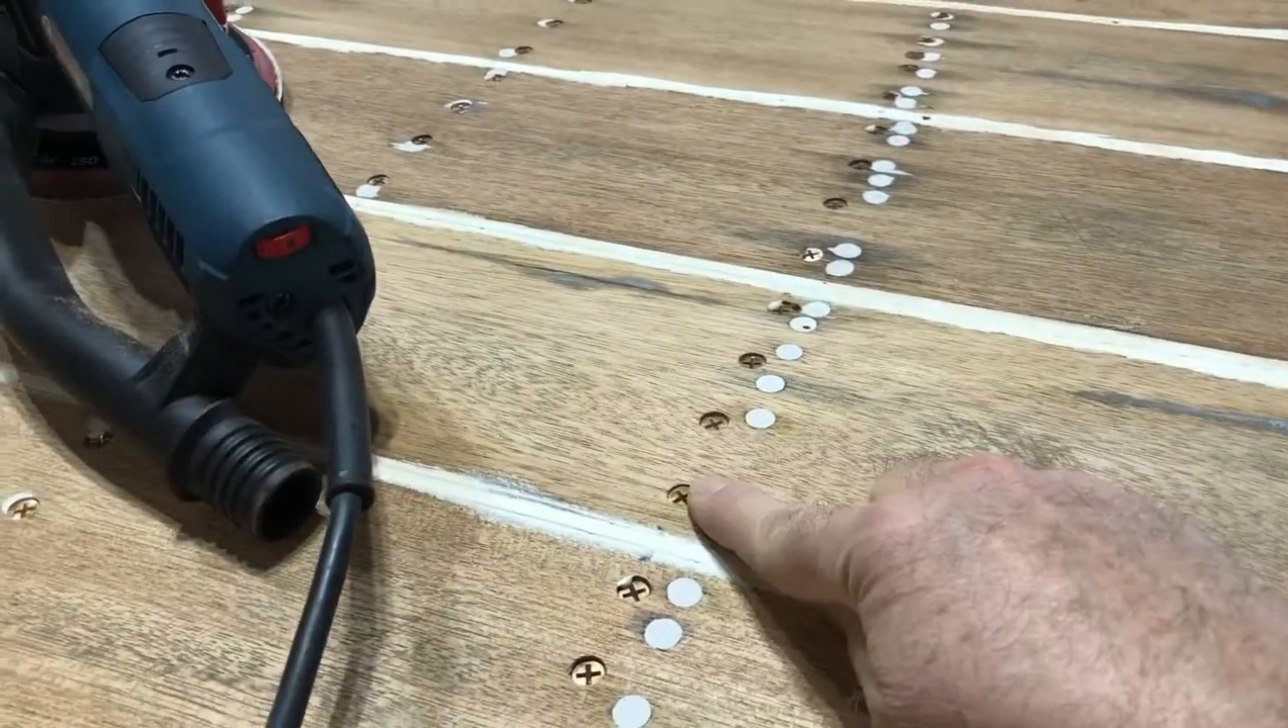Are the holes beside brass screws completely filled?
Yes.